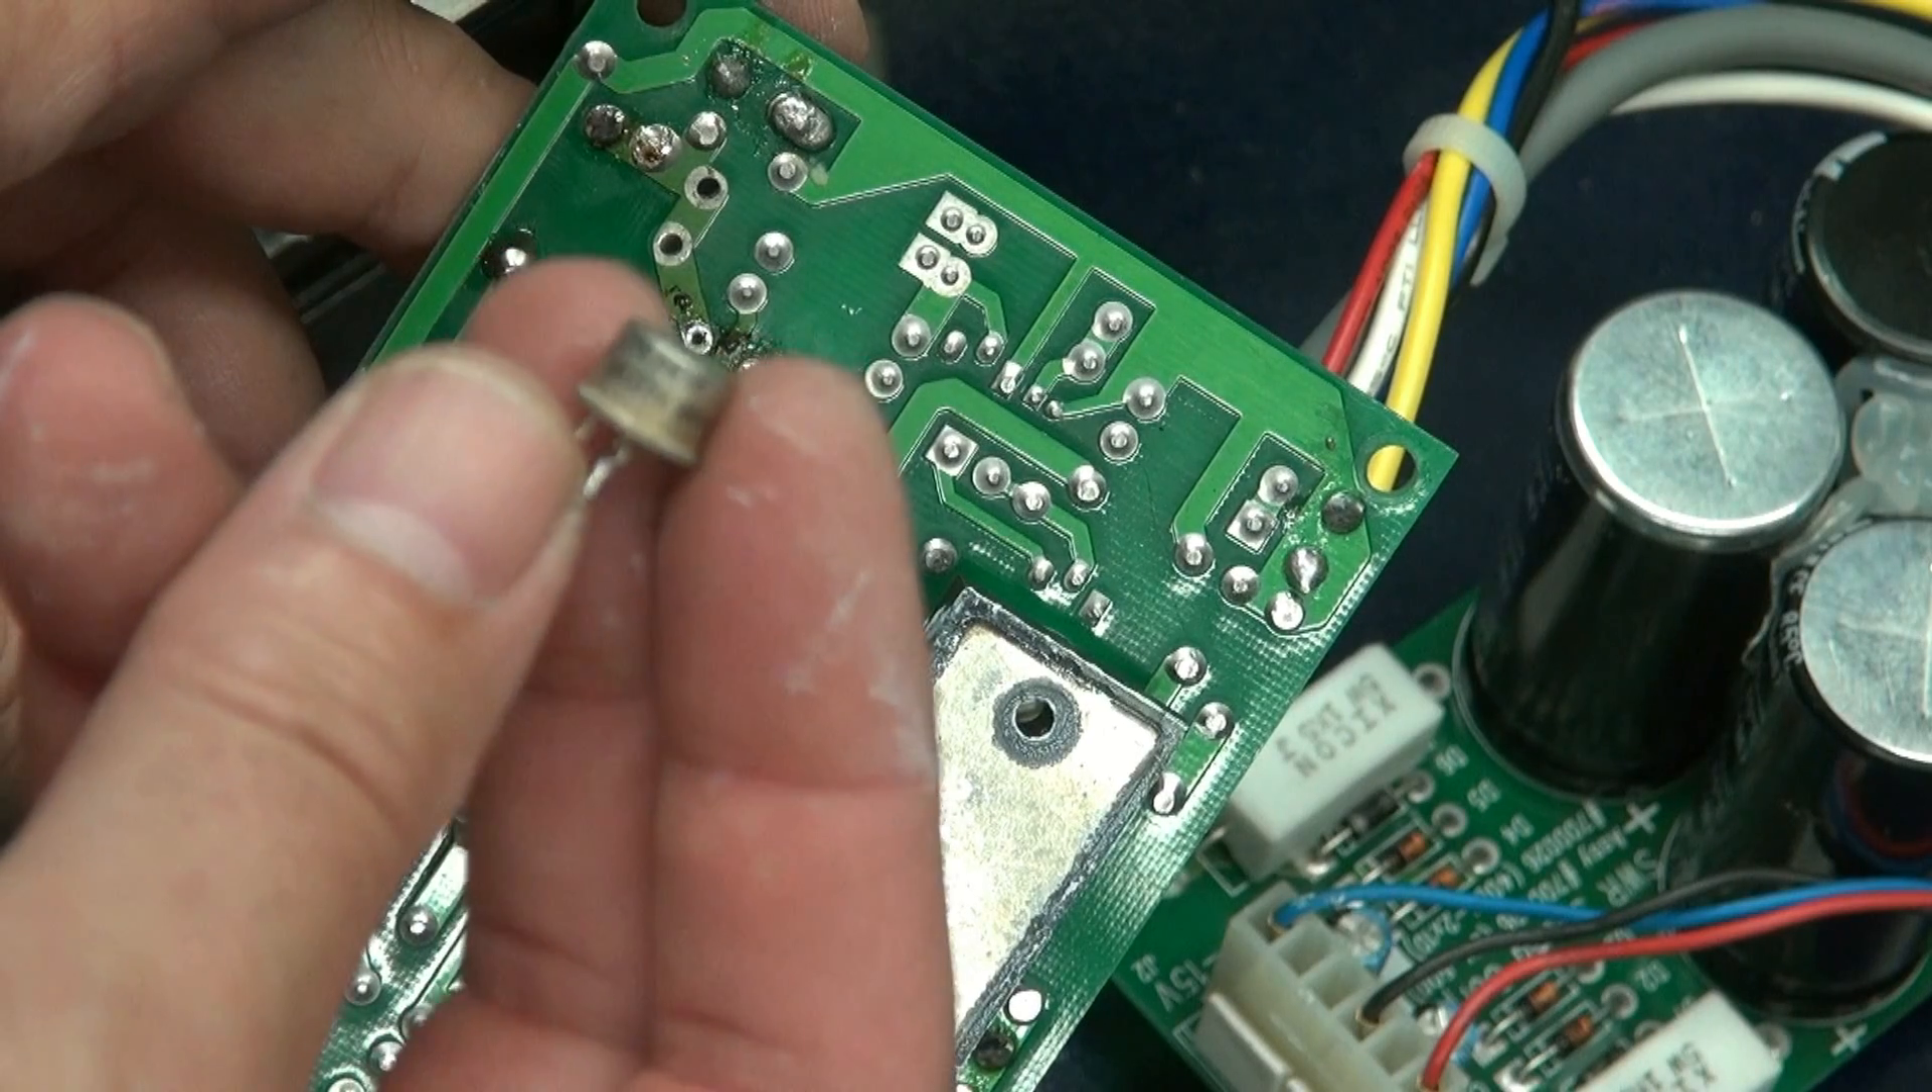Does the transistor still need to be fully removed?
No.